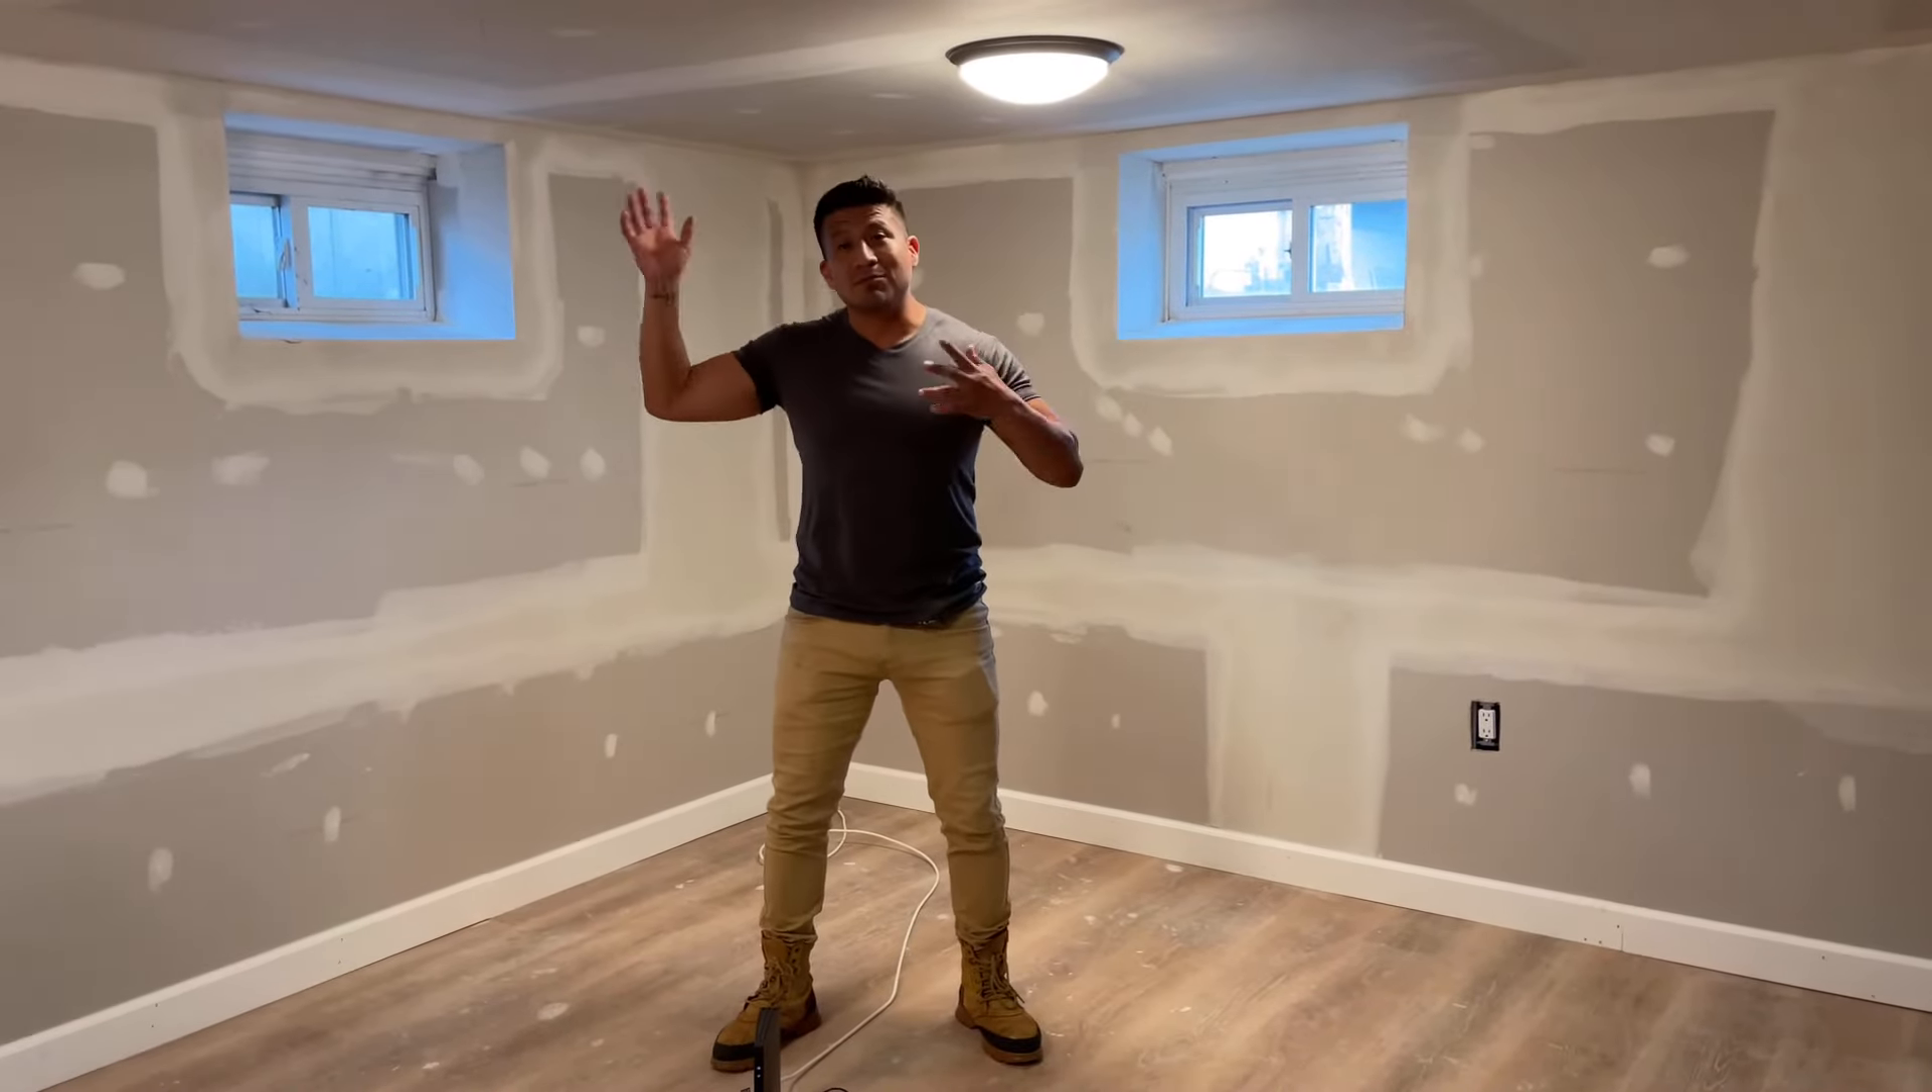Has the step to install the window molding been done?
No.